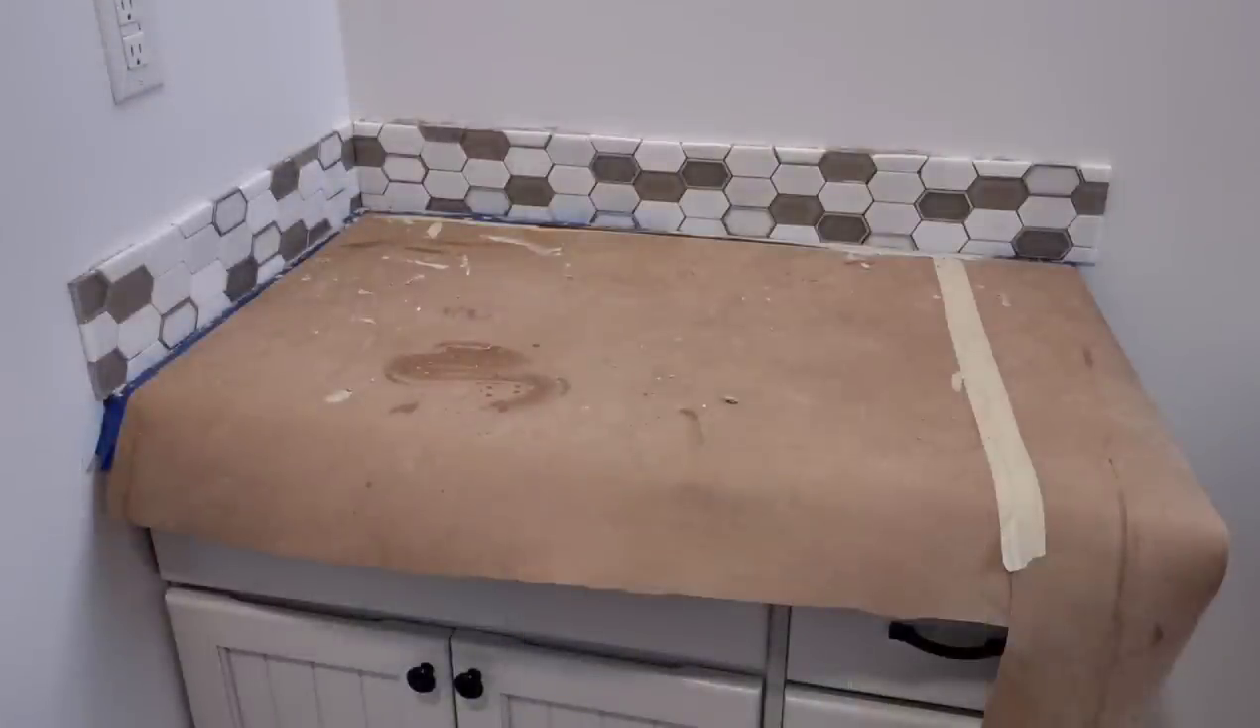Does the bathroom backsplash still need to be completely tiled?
No.